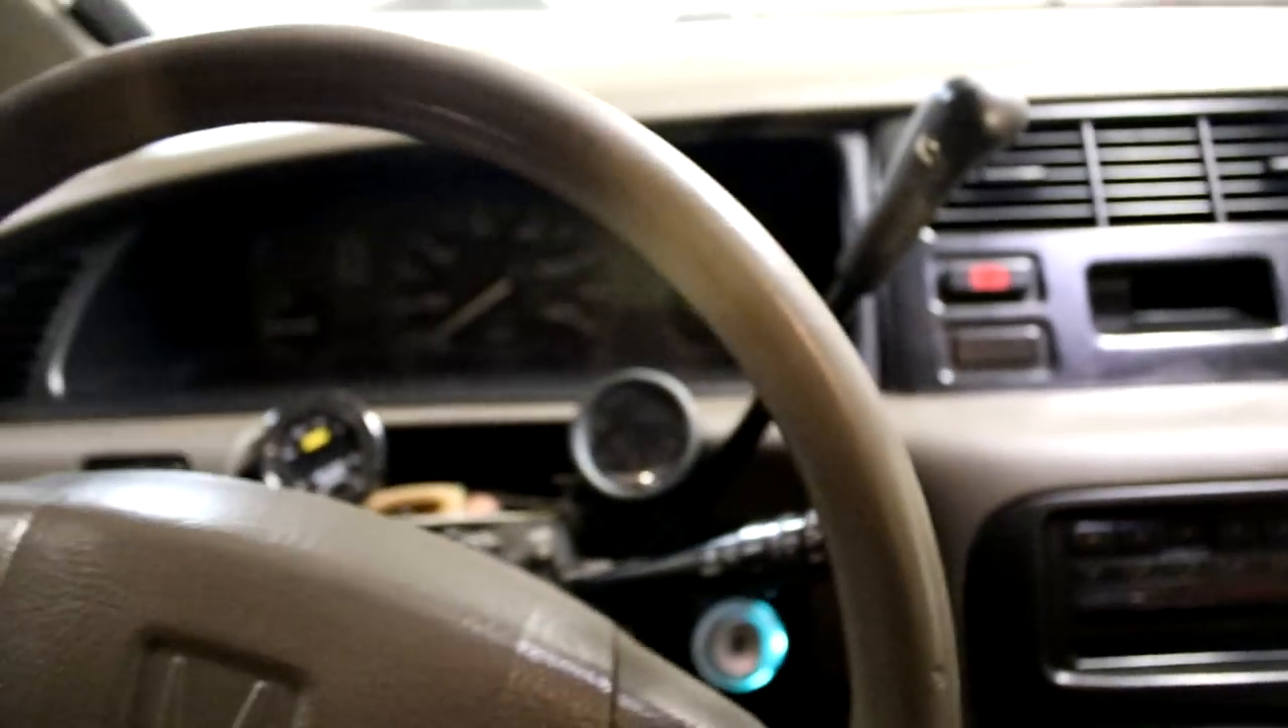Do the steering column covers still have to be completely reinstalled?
Yes.